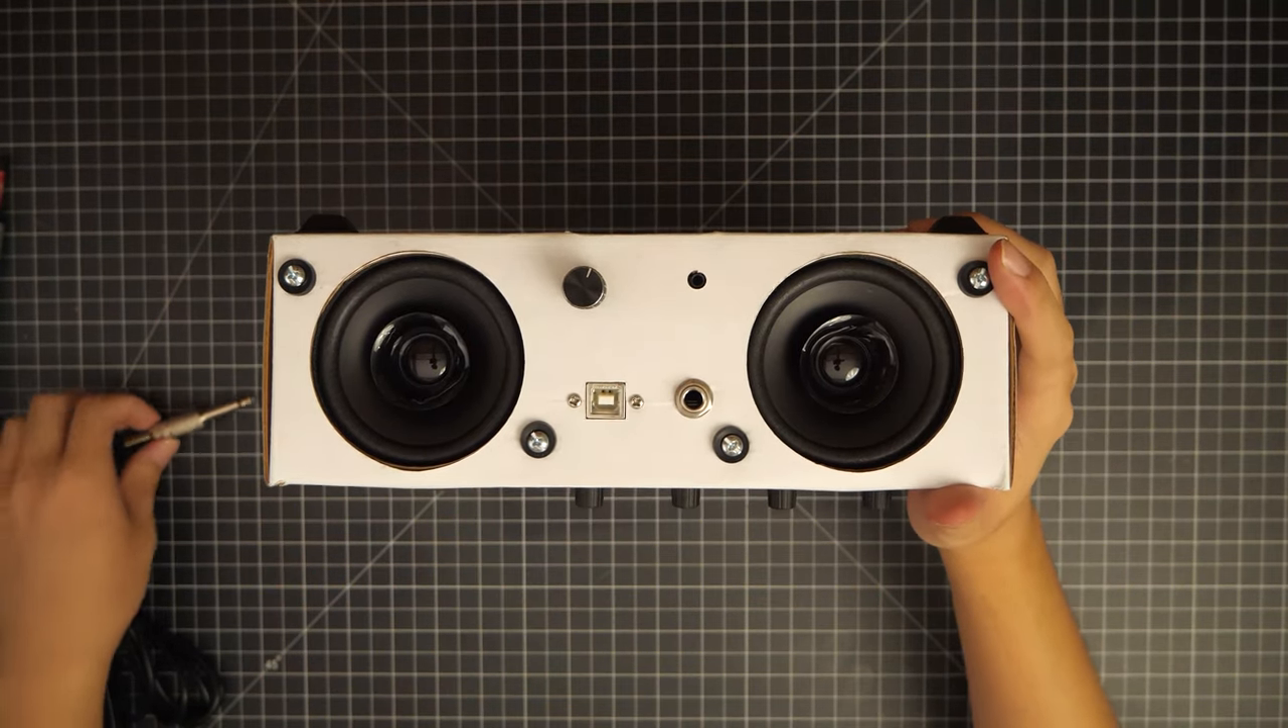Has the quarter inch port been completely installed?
Yes.